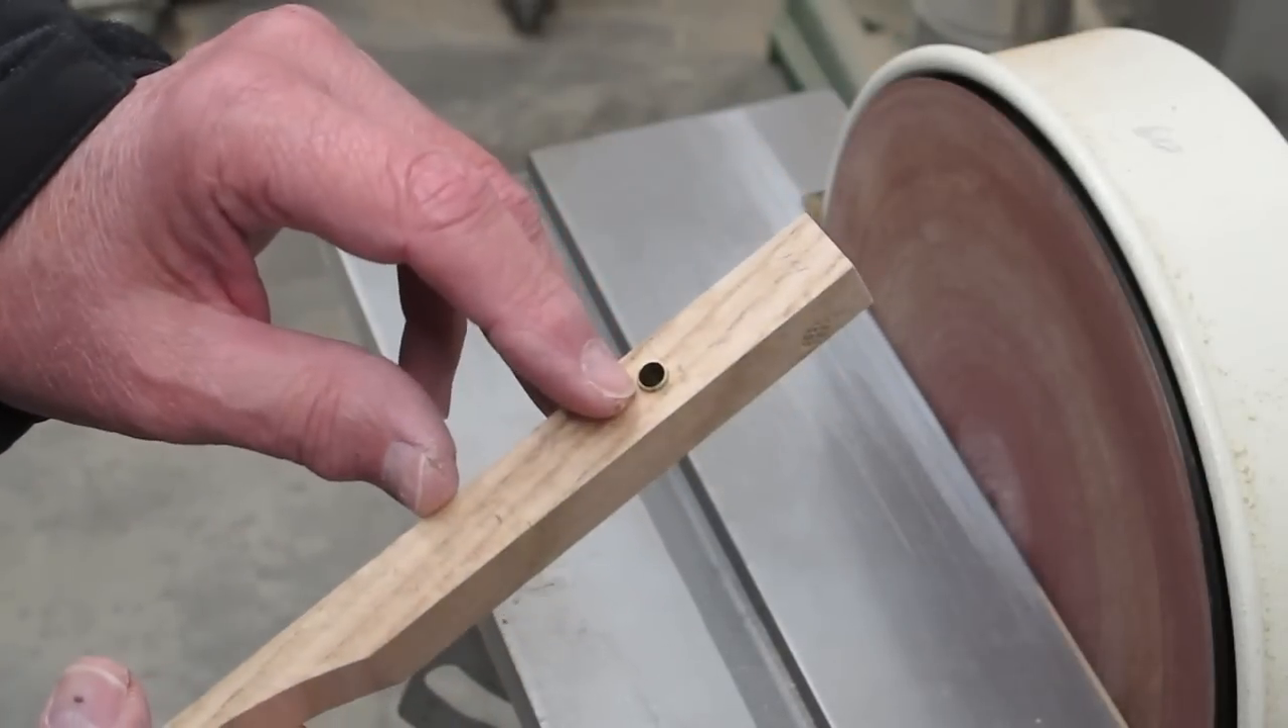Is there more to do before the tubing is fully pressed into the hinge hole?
No.